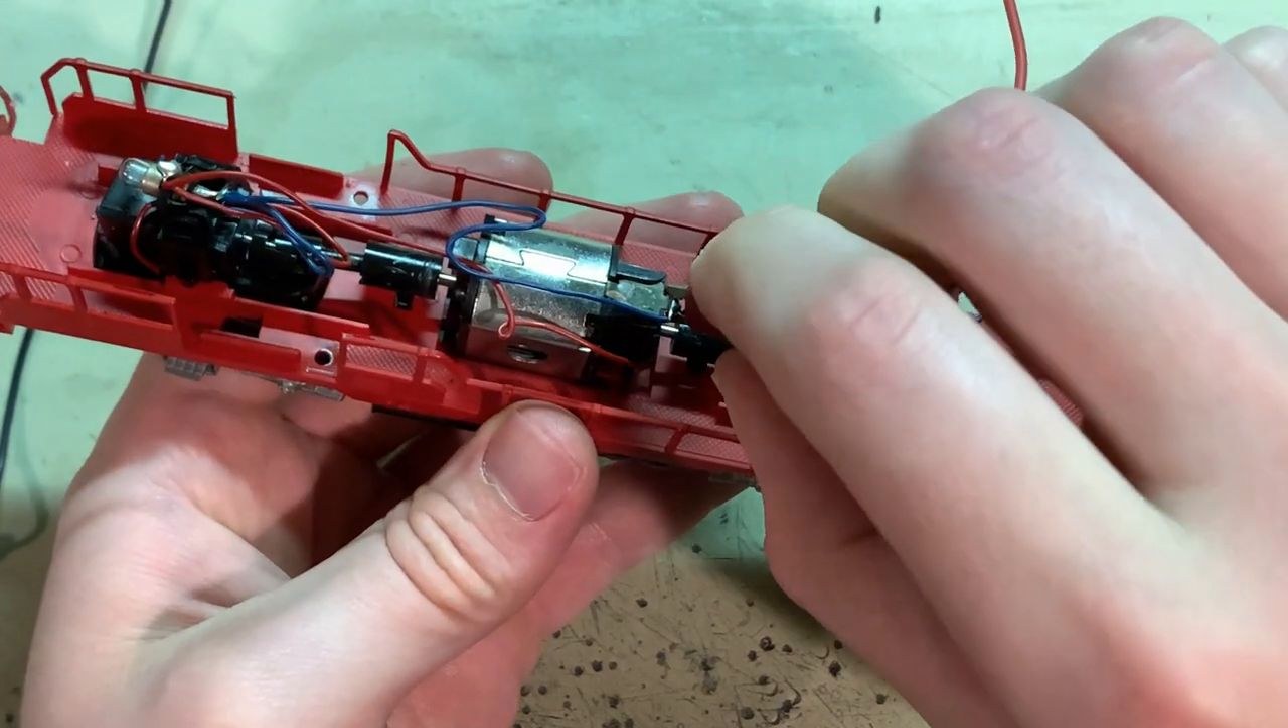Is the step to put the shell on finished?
No.